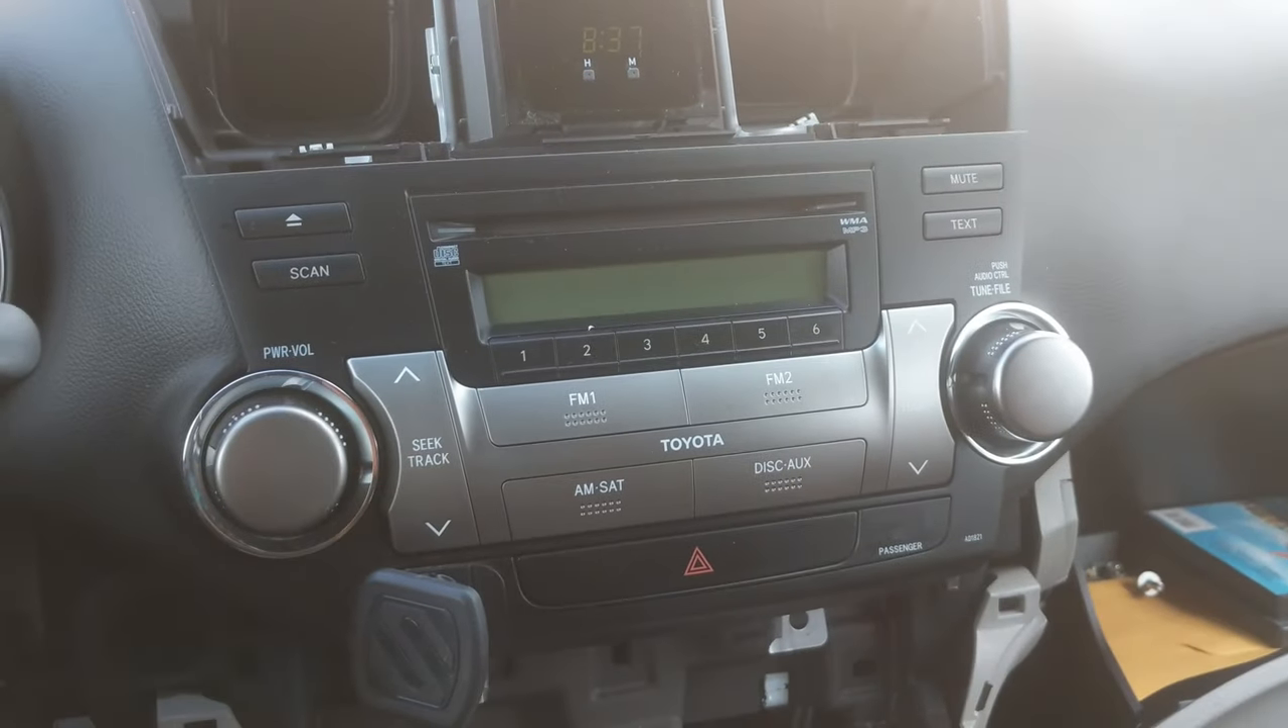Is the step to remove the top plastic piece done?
Yes.